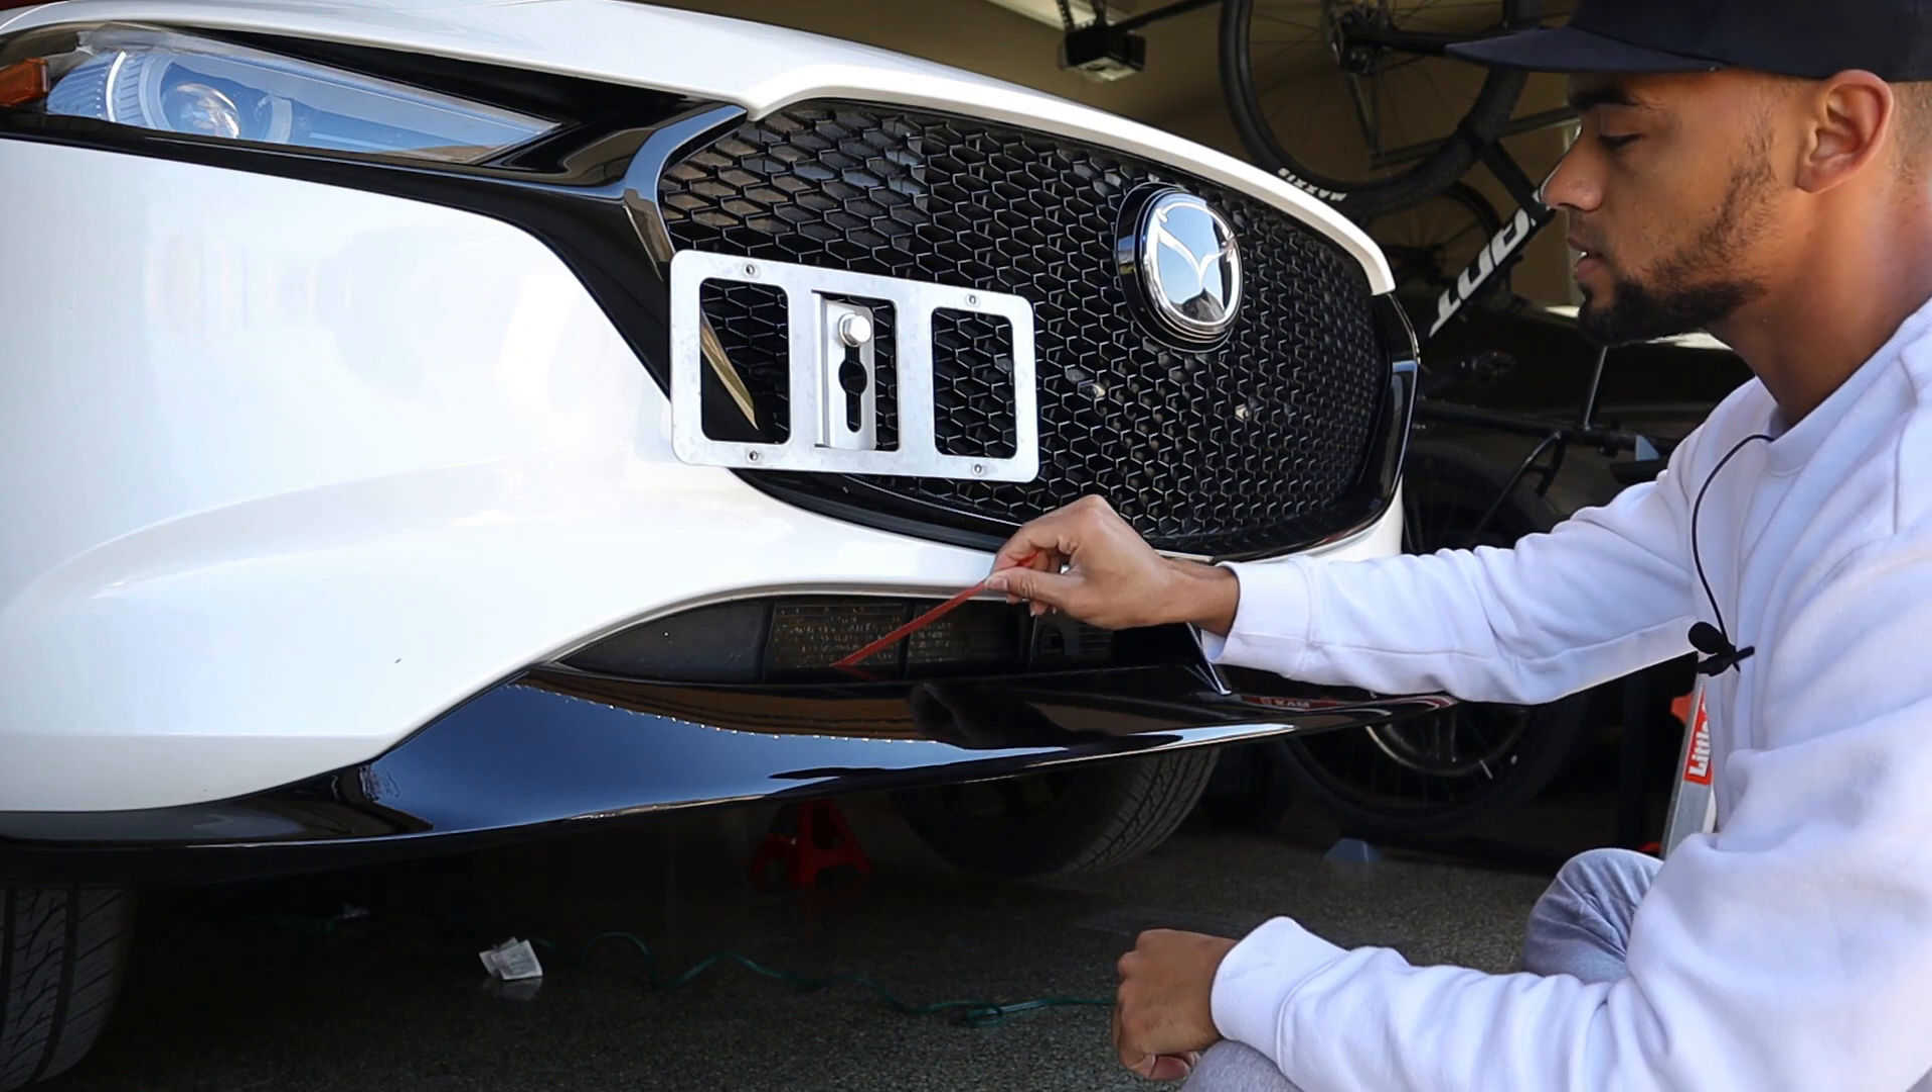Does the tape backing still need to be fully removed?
Yes.